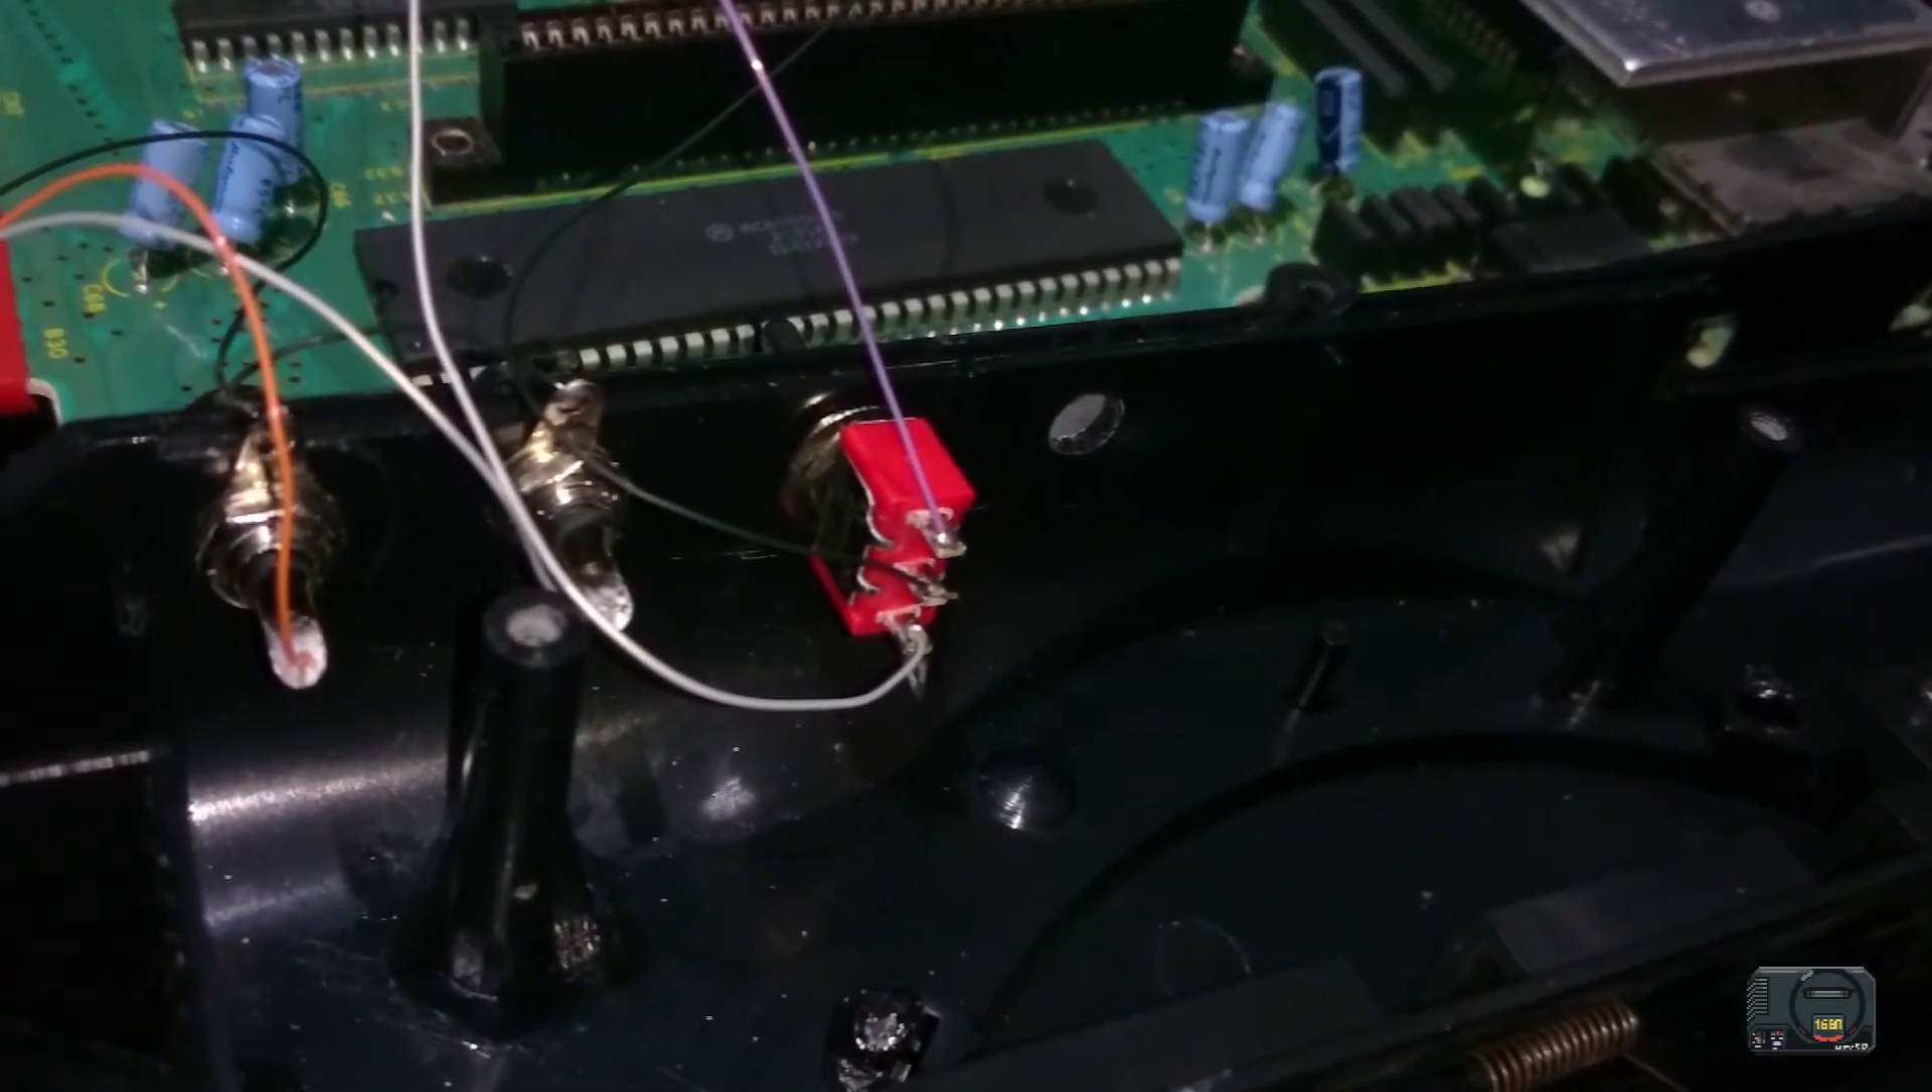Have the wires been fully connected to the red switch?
Yes.